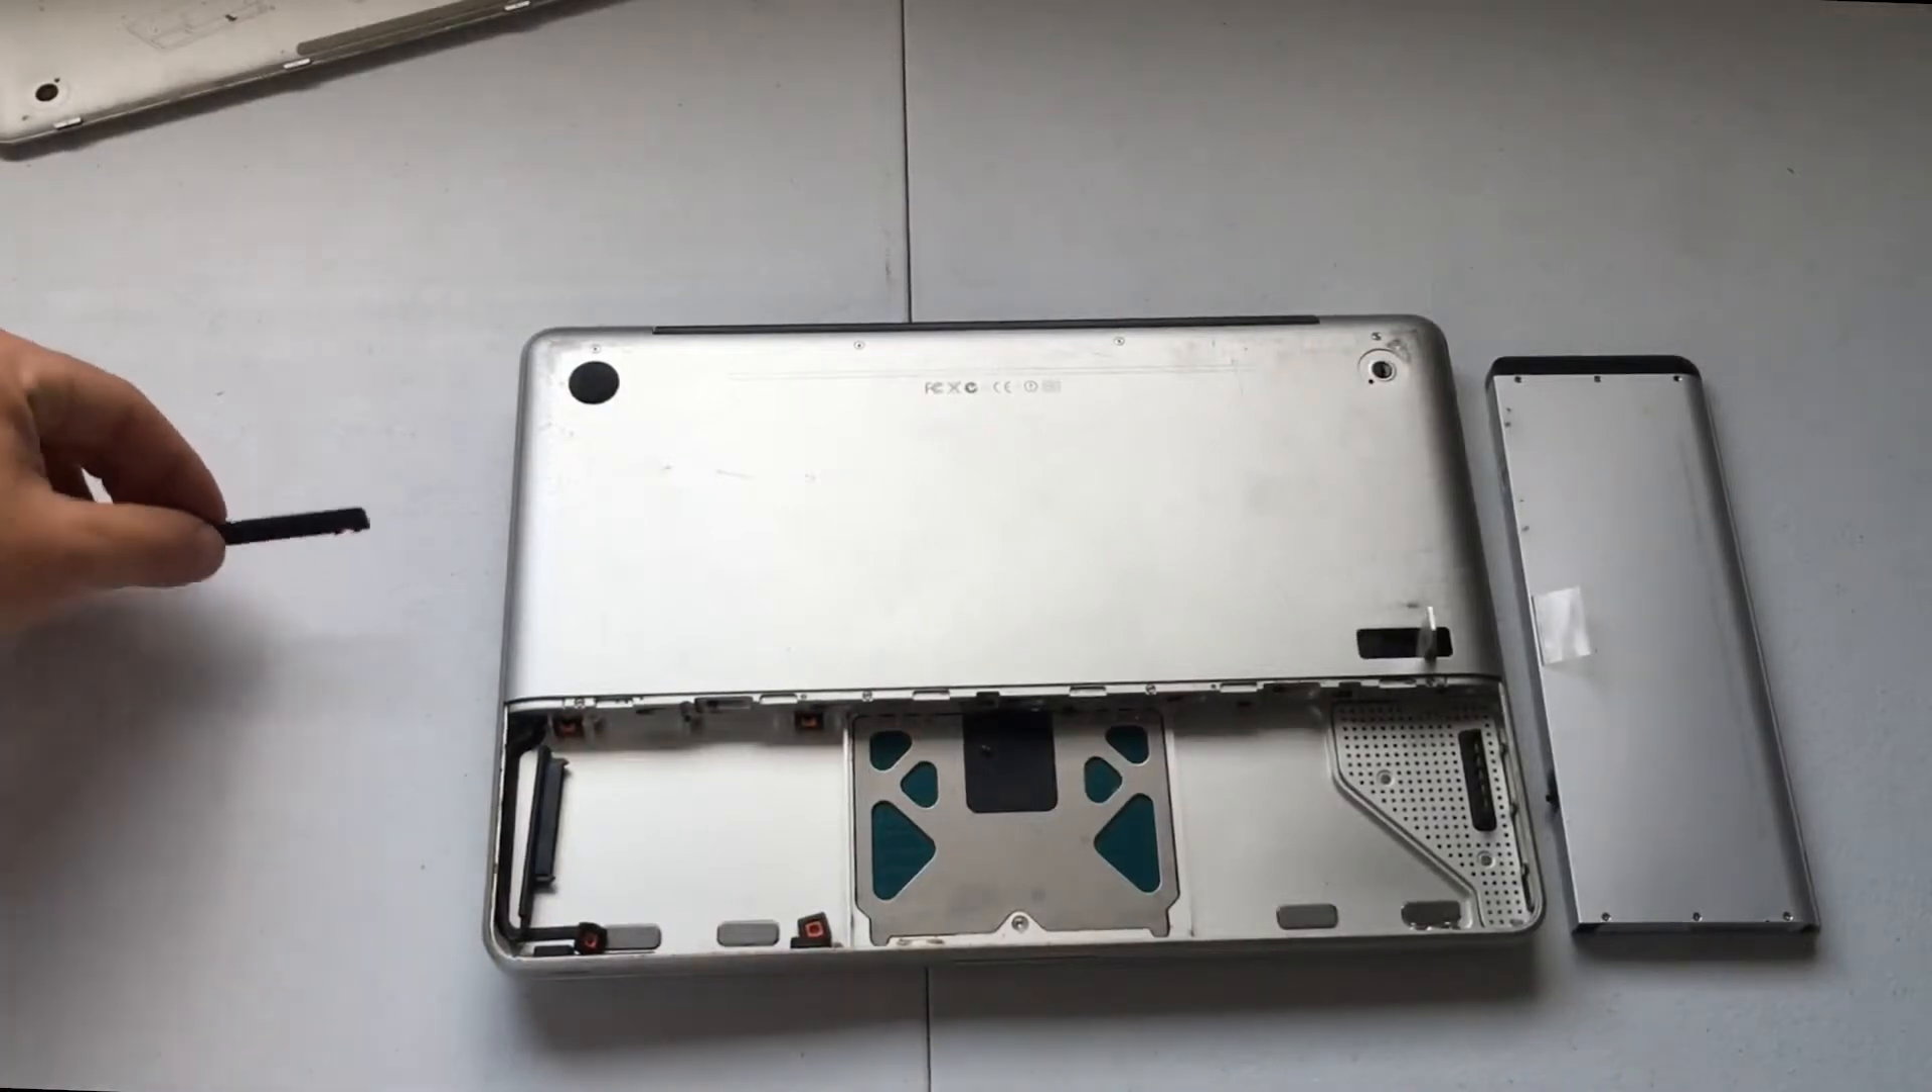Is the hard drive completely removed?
Yes.